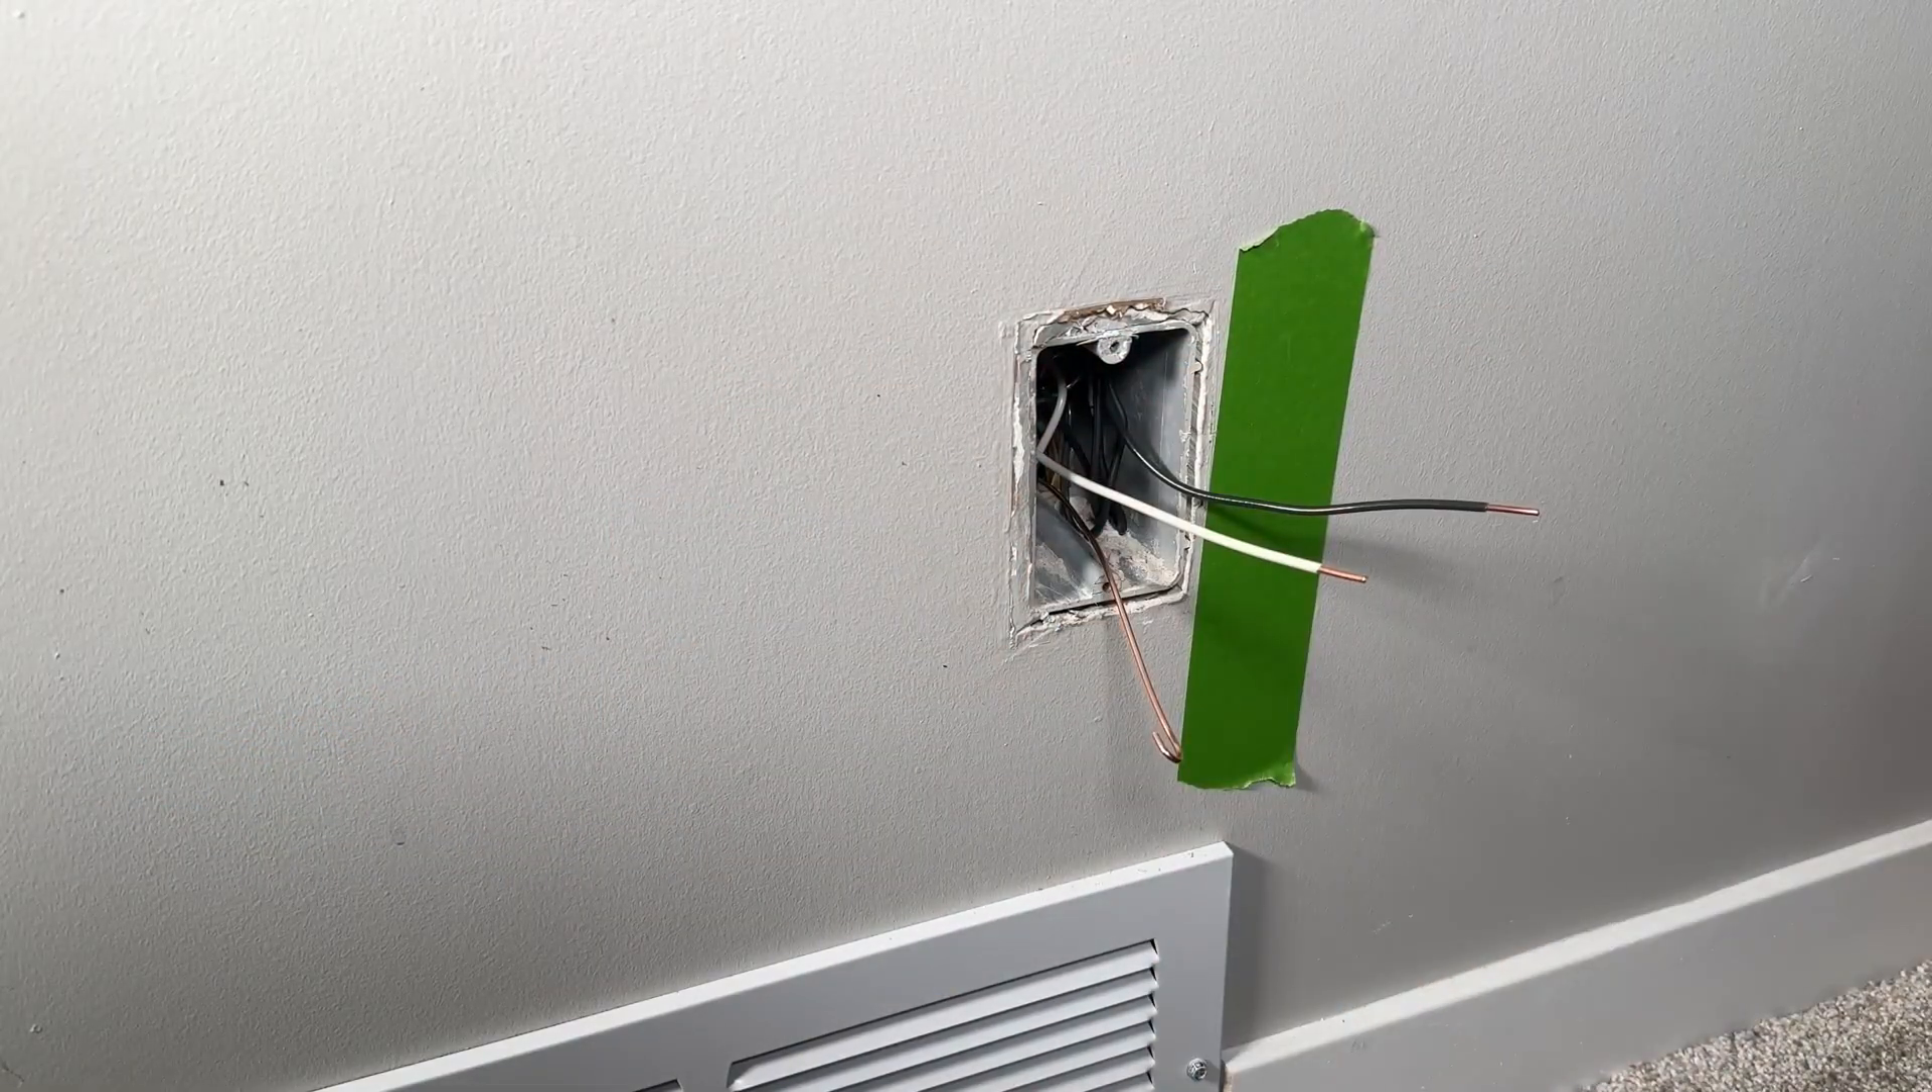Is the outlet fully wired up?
No.